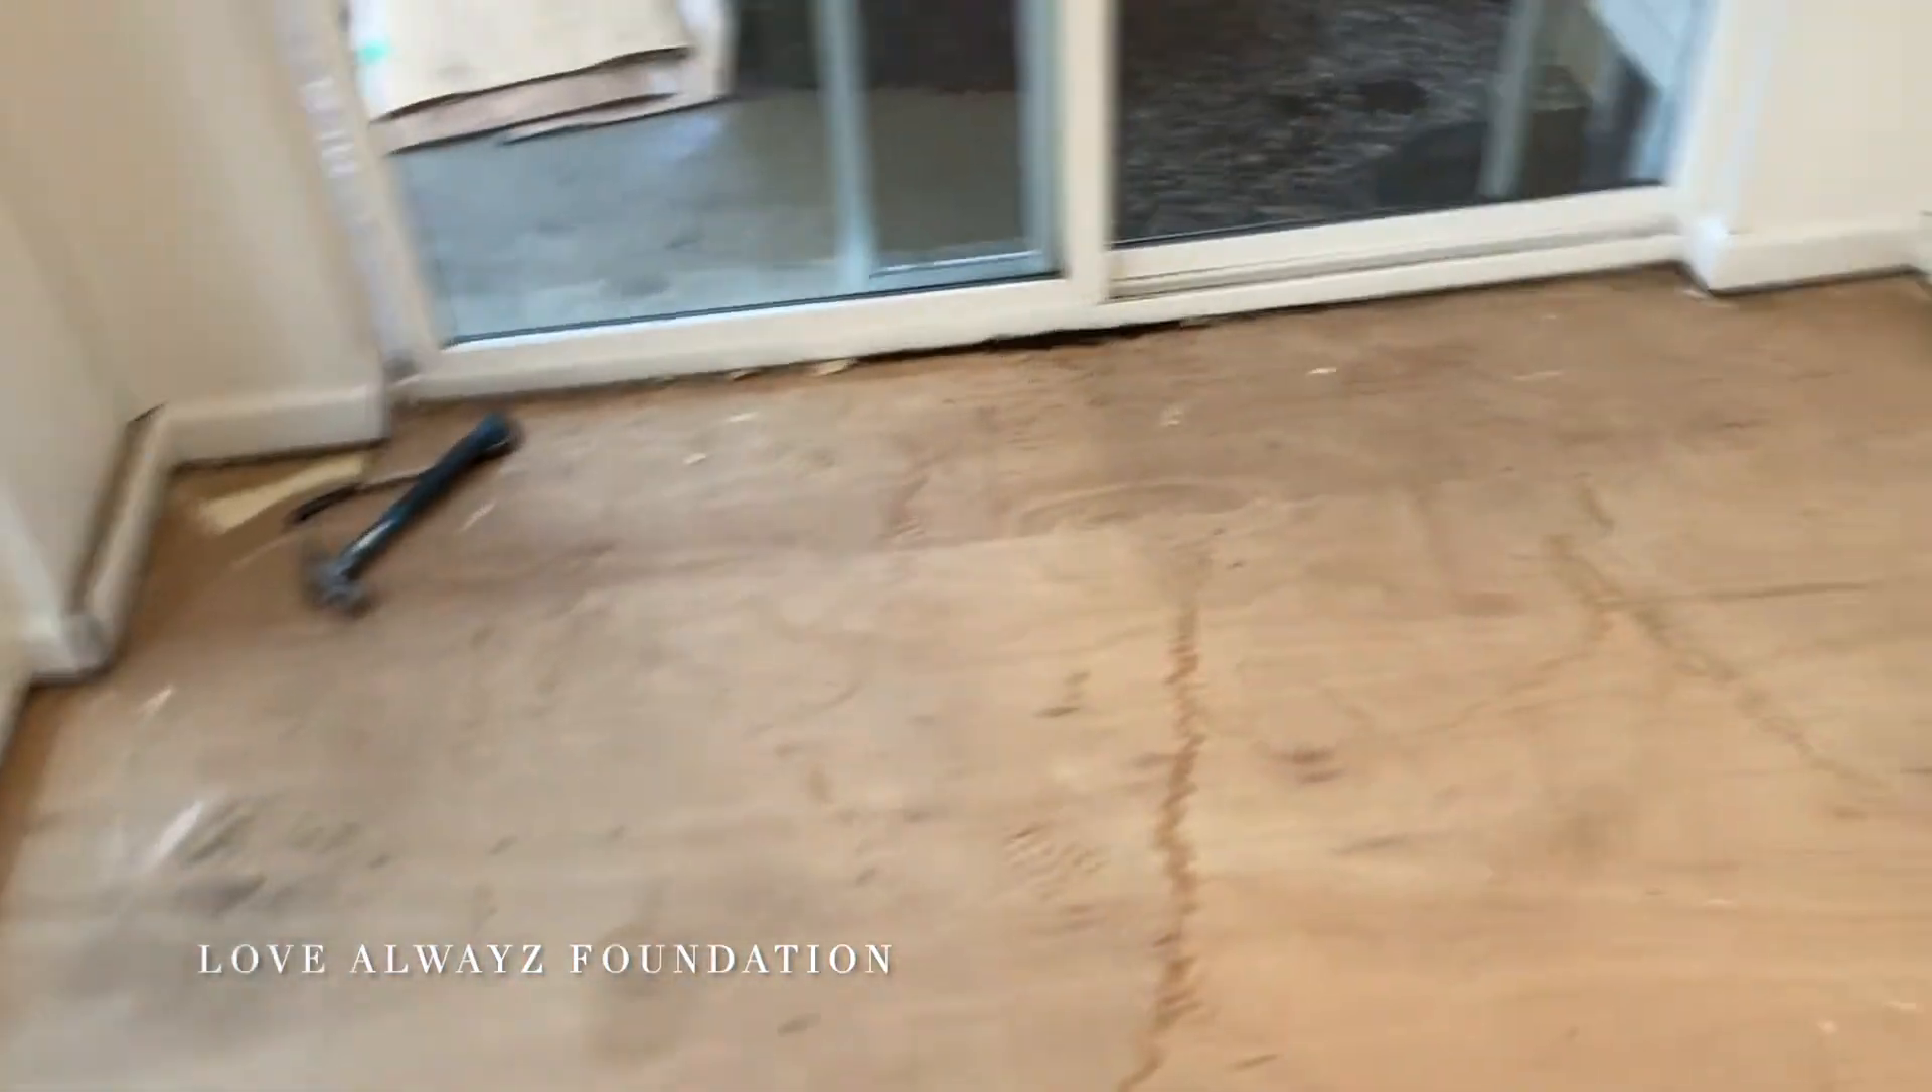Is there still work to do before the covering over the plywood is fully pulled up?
No.